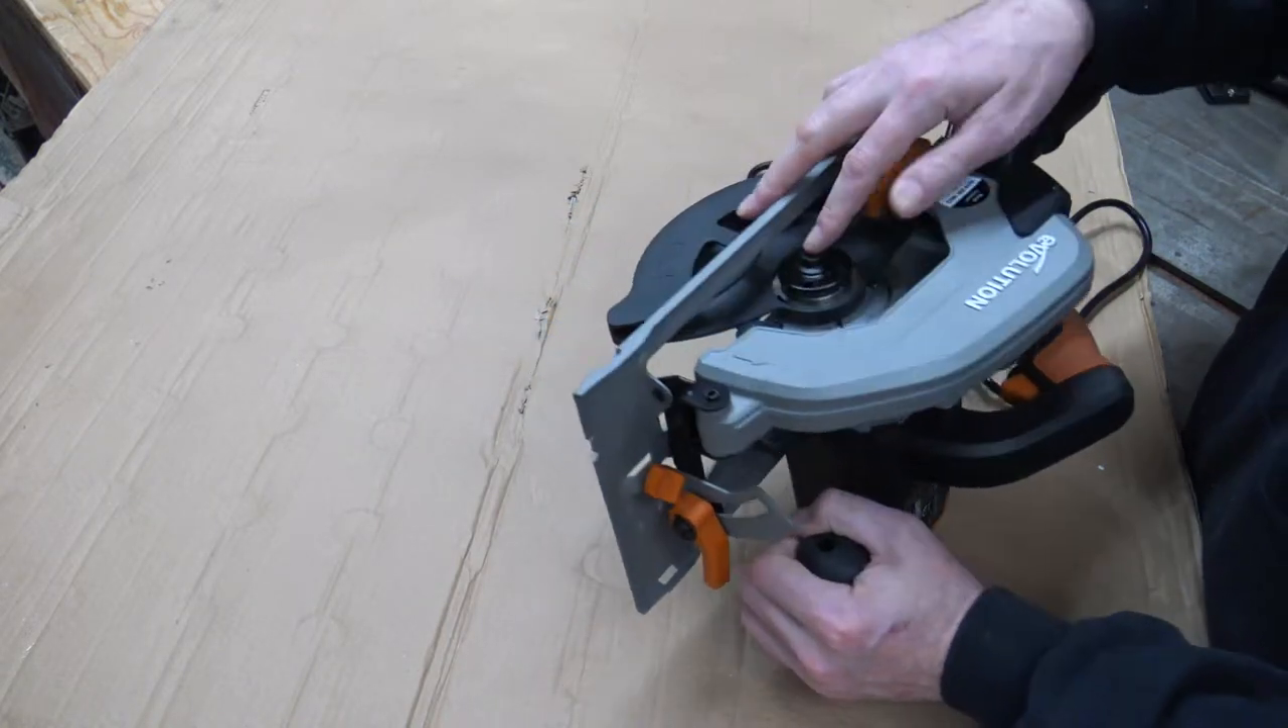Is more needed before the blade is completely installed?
Yes.